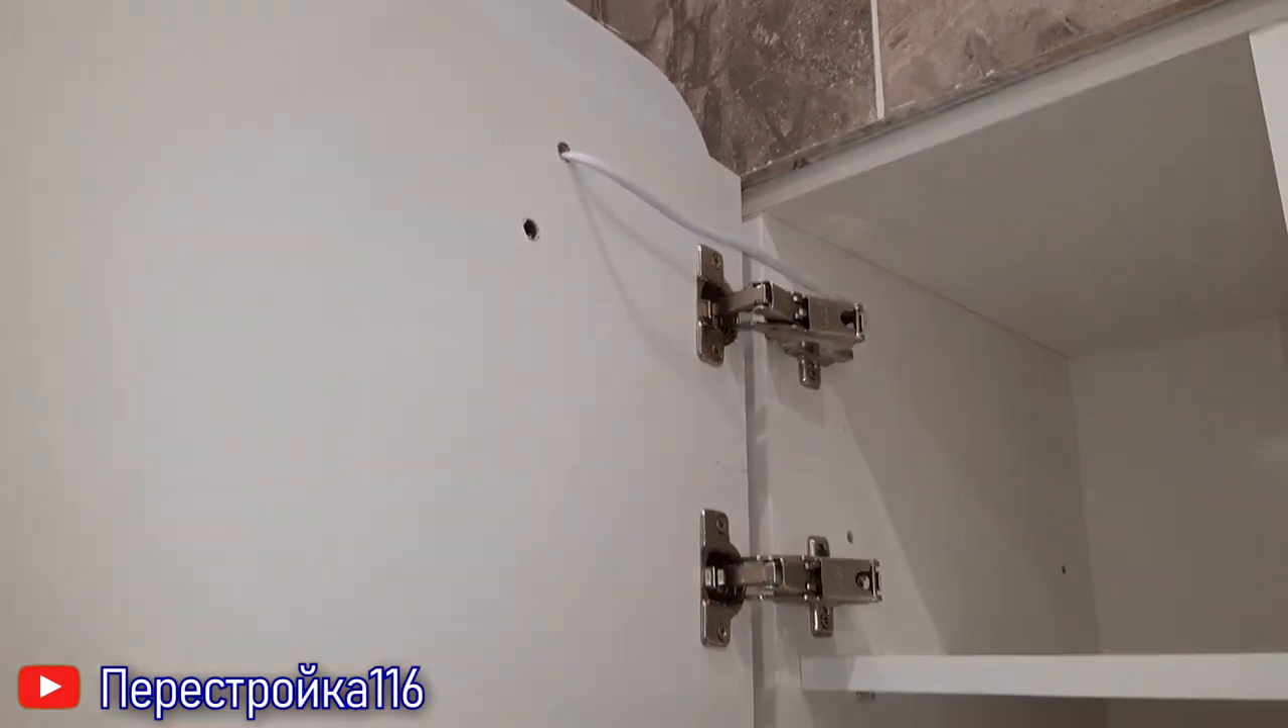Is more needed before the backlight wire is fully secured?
Yes.